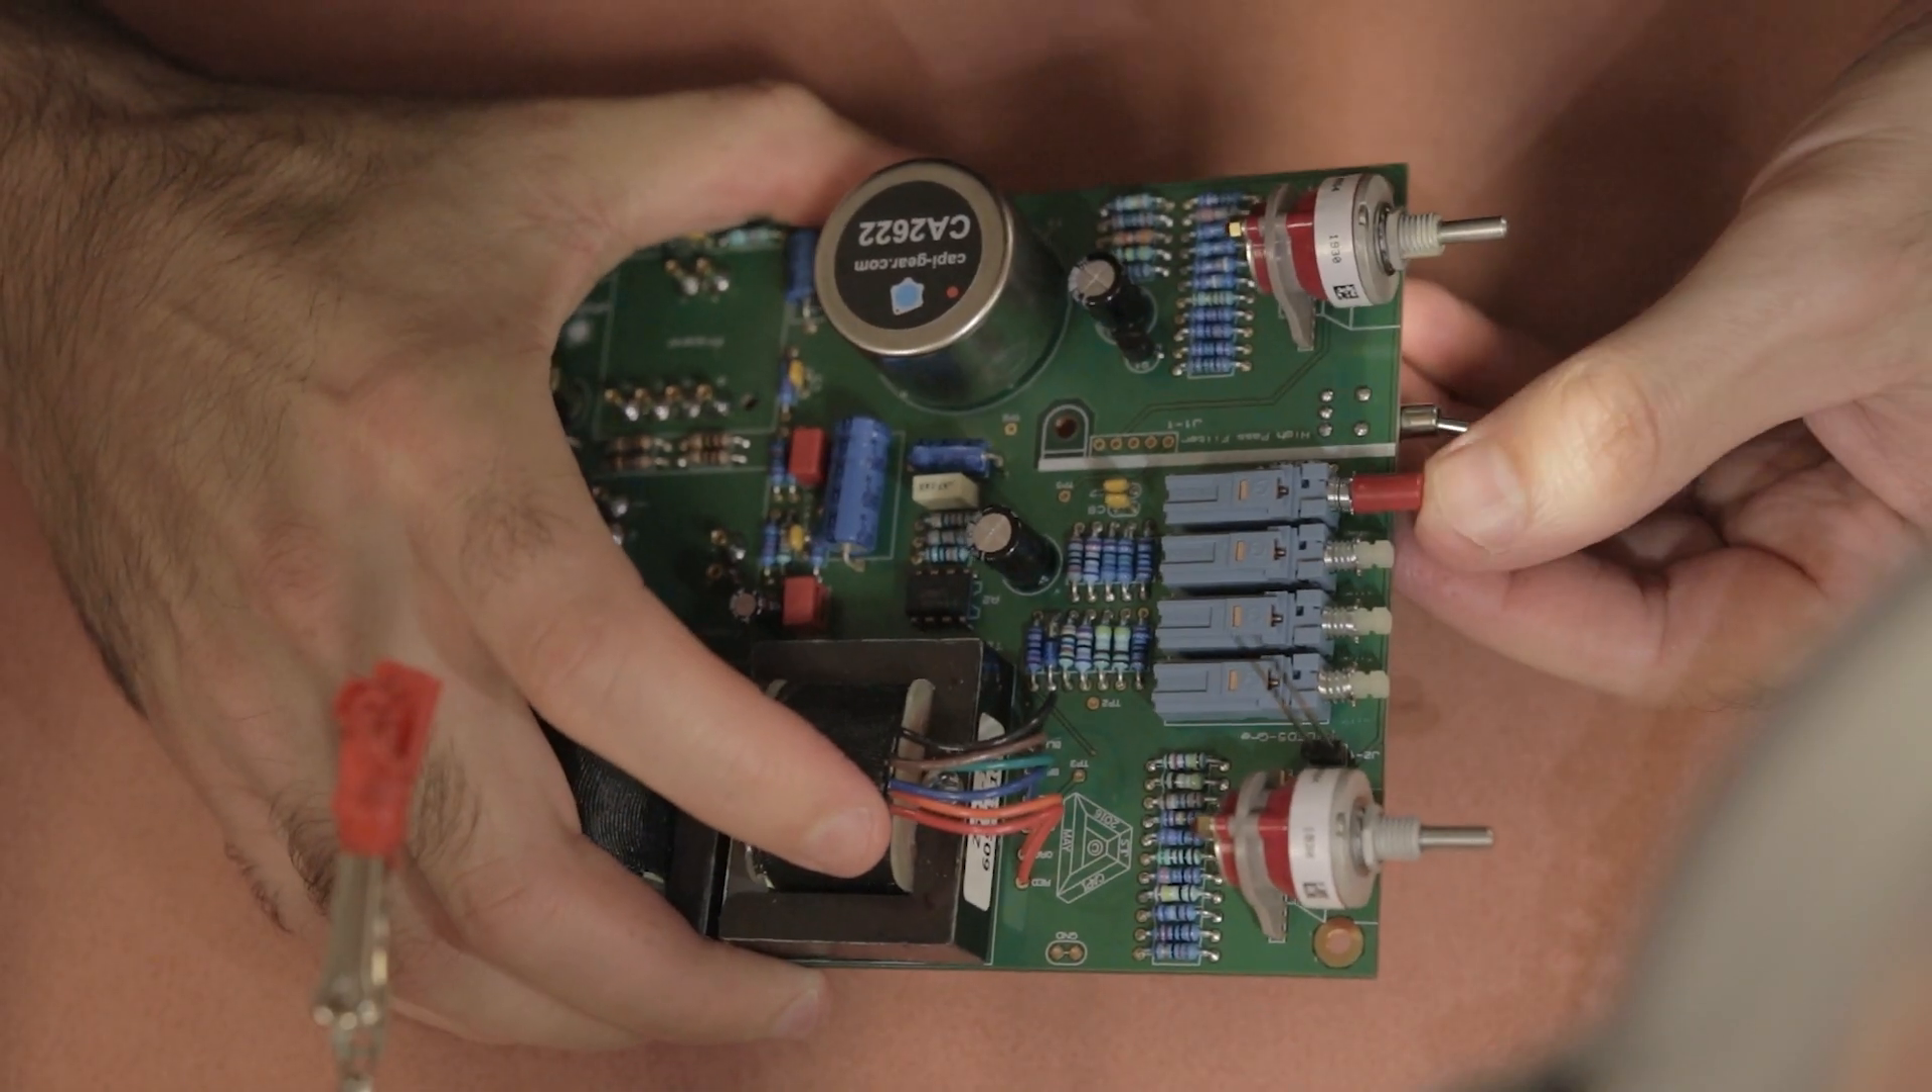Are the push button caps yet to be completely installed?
Yes.